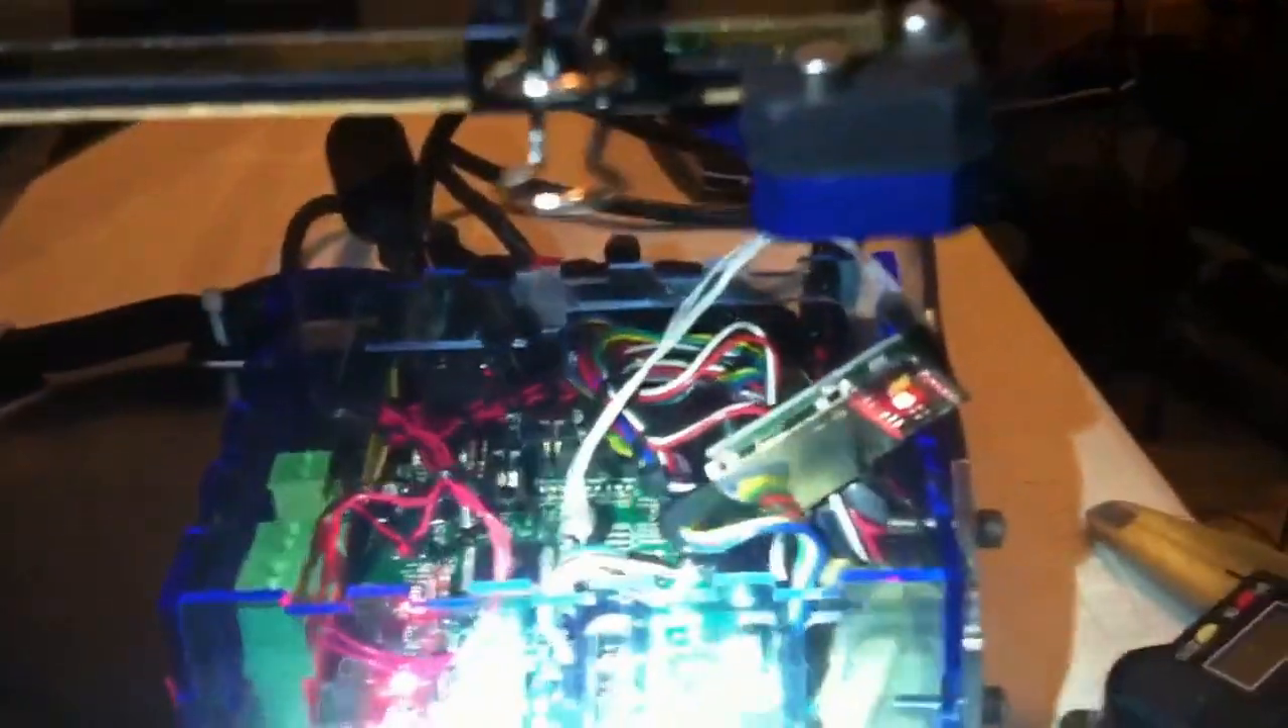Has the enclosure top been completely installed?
No.